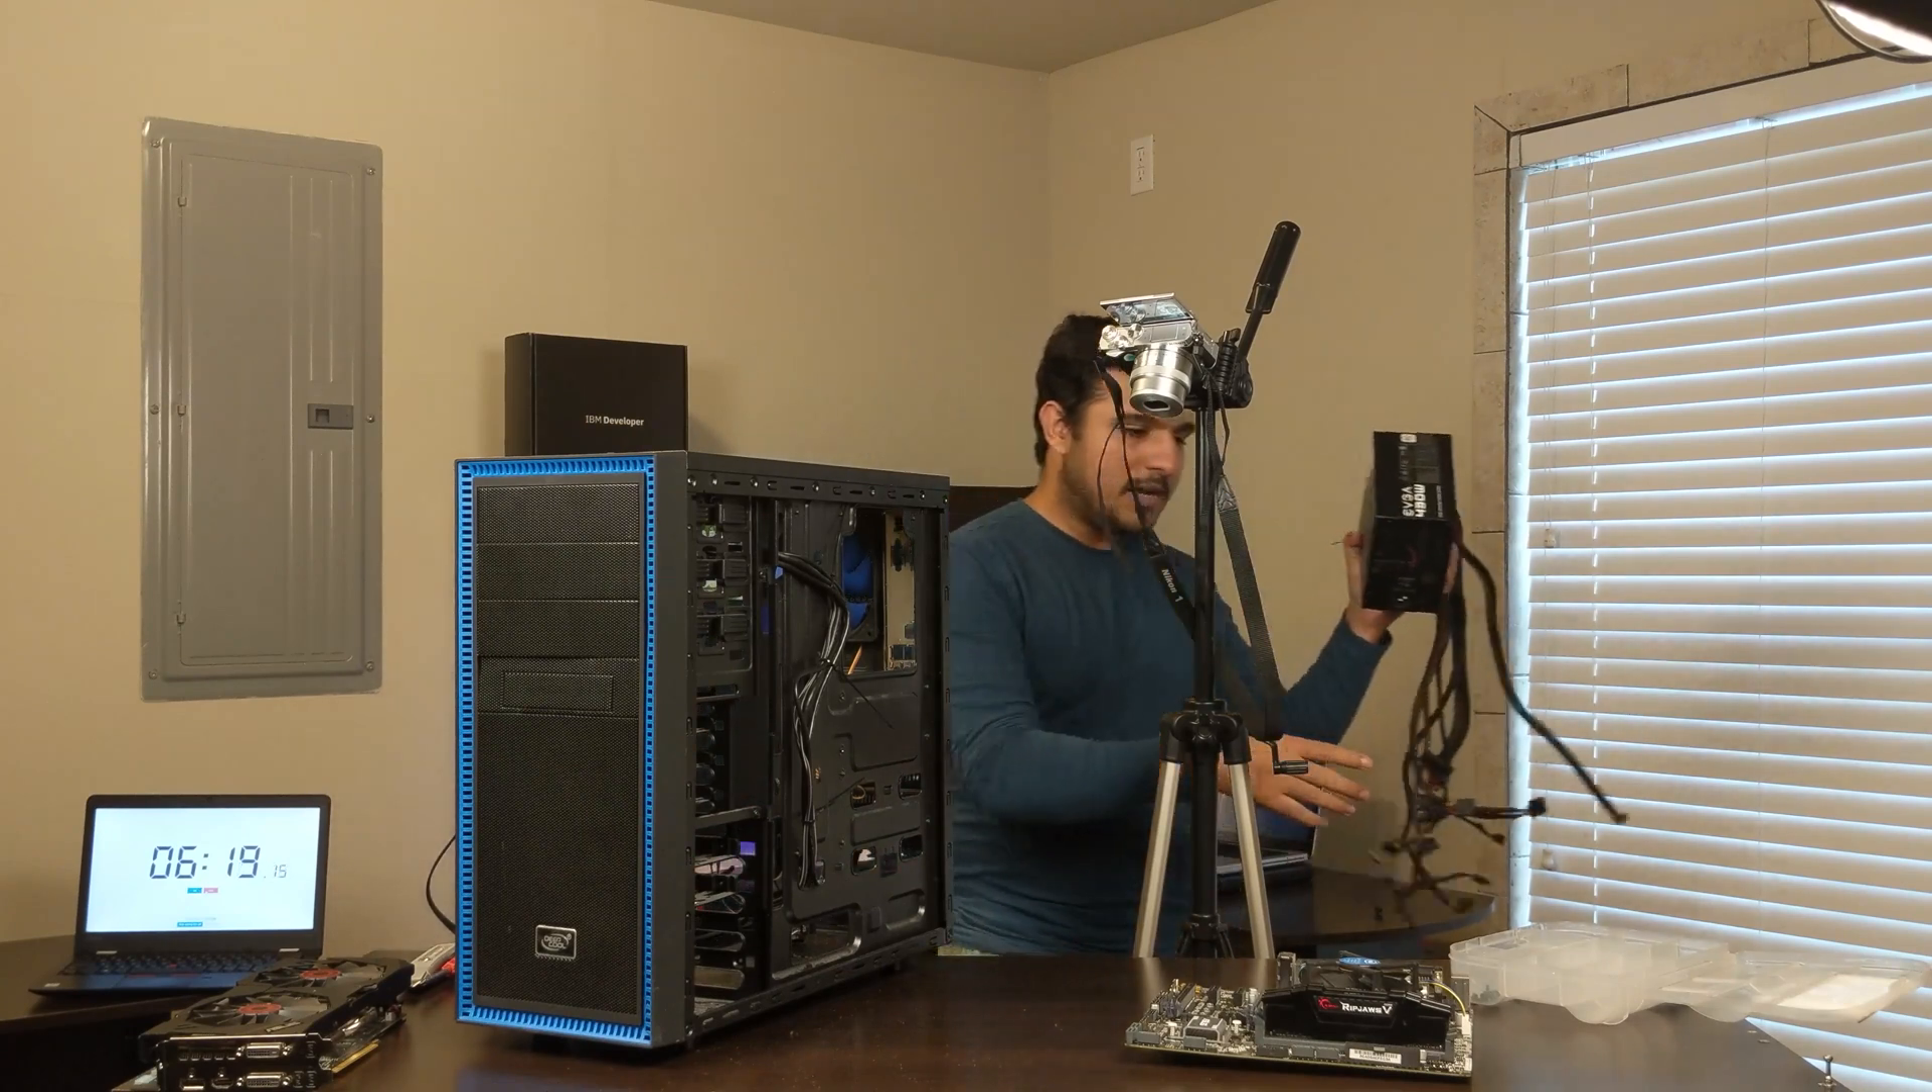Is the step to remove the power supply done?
Yes.